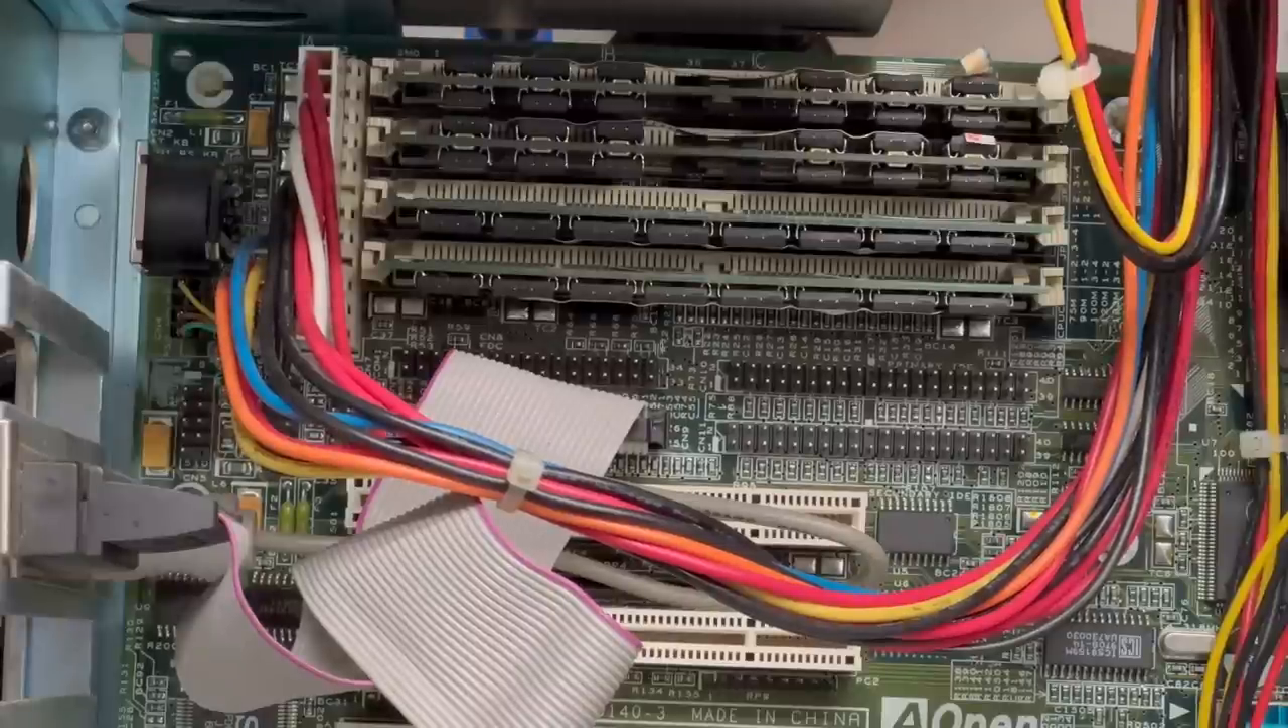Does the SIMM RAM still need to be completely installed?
No.